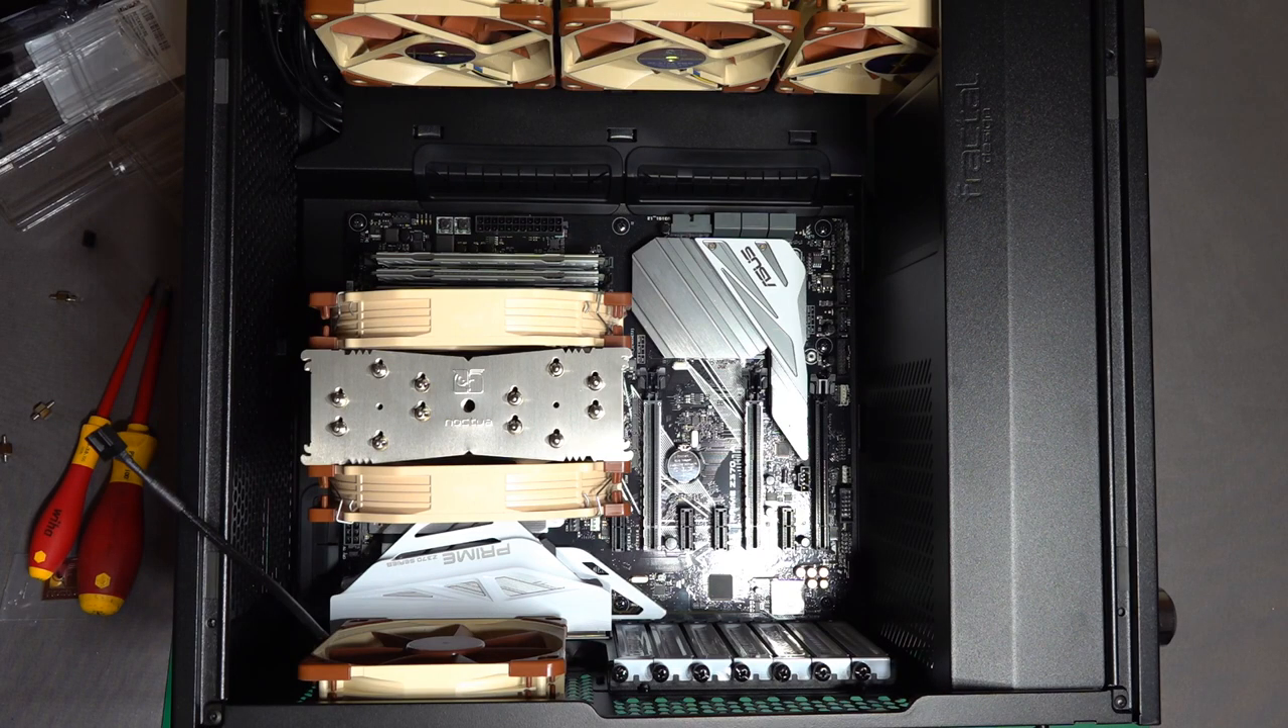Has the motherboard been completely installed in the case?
Yes.